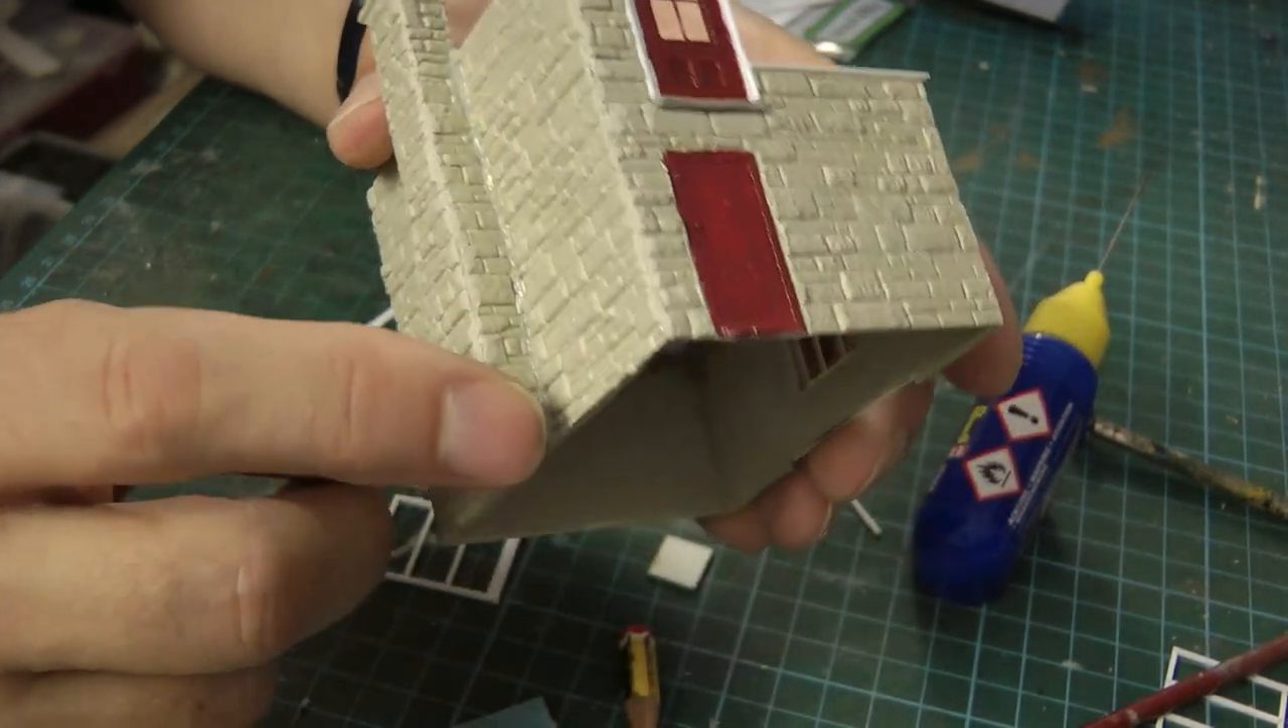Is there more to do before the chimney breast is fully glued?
No.